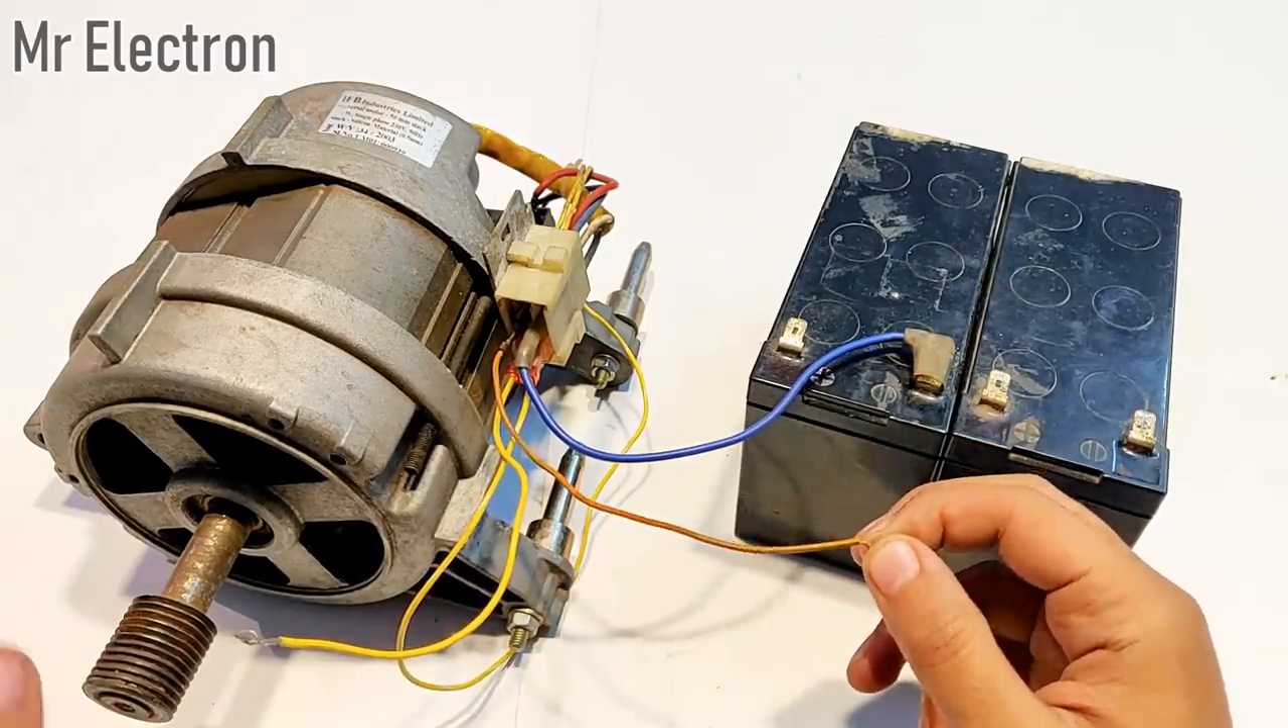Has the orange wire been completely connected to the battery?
No.